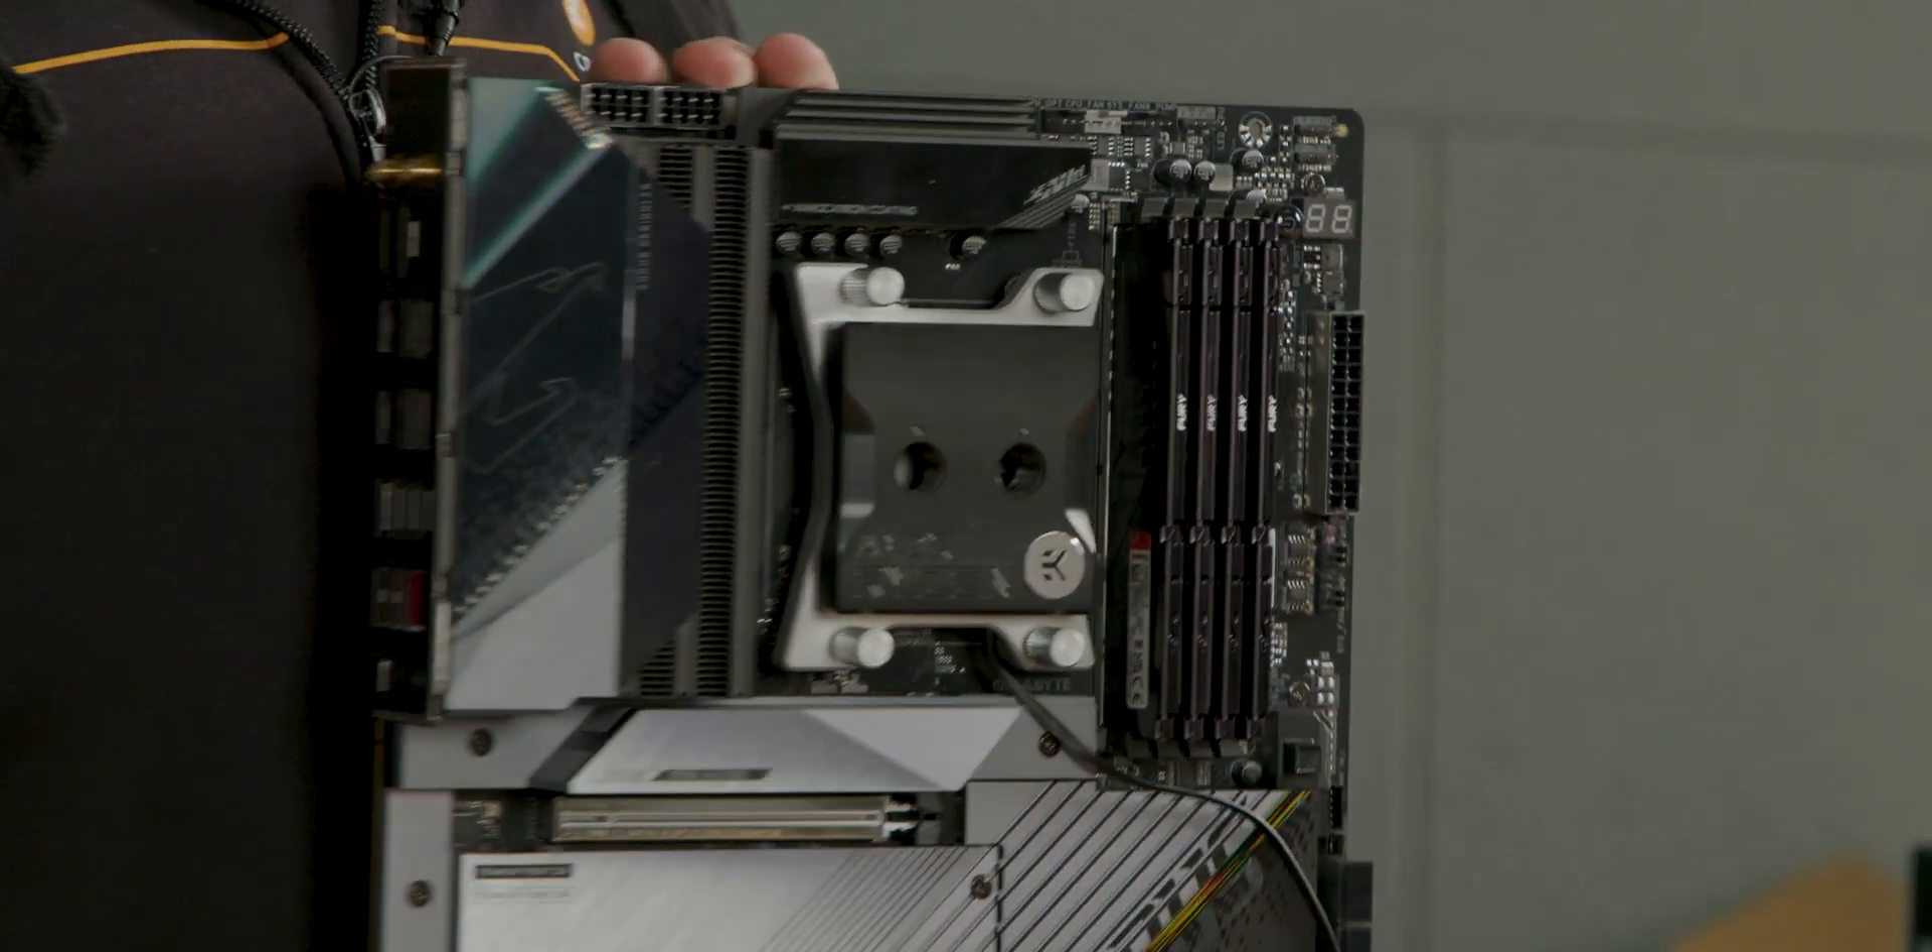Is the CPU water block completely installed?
Yes.